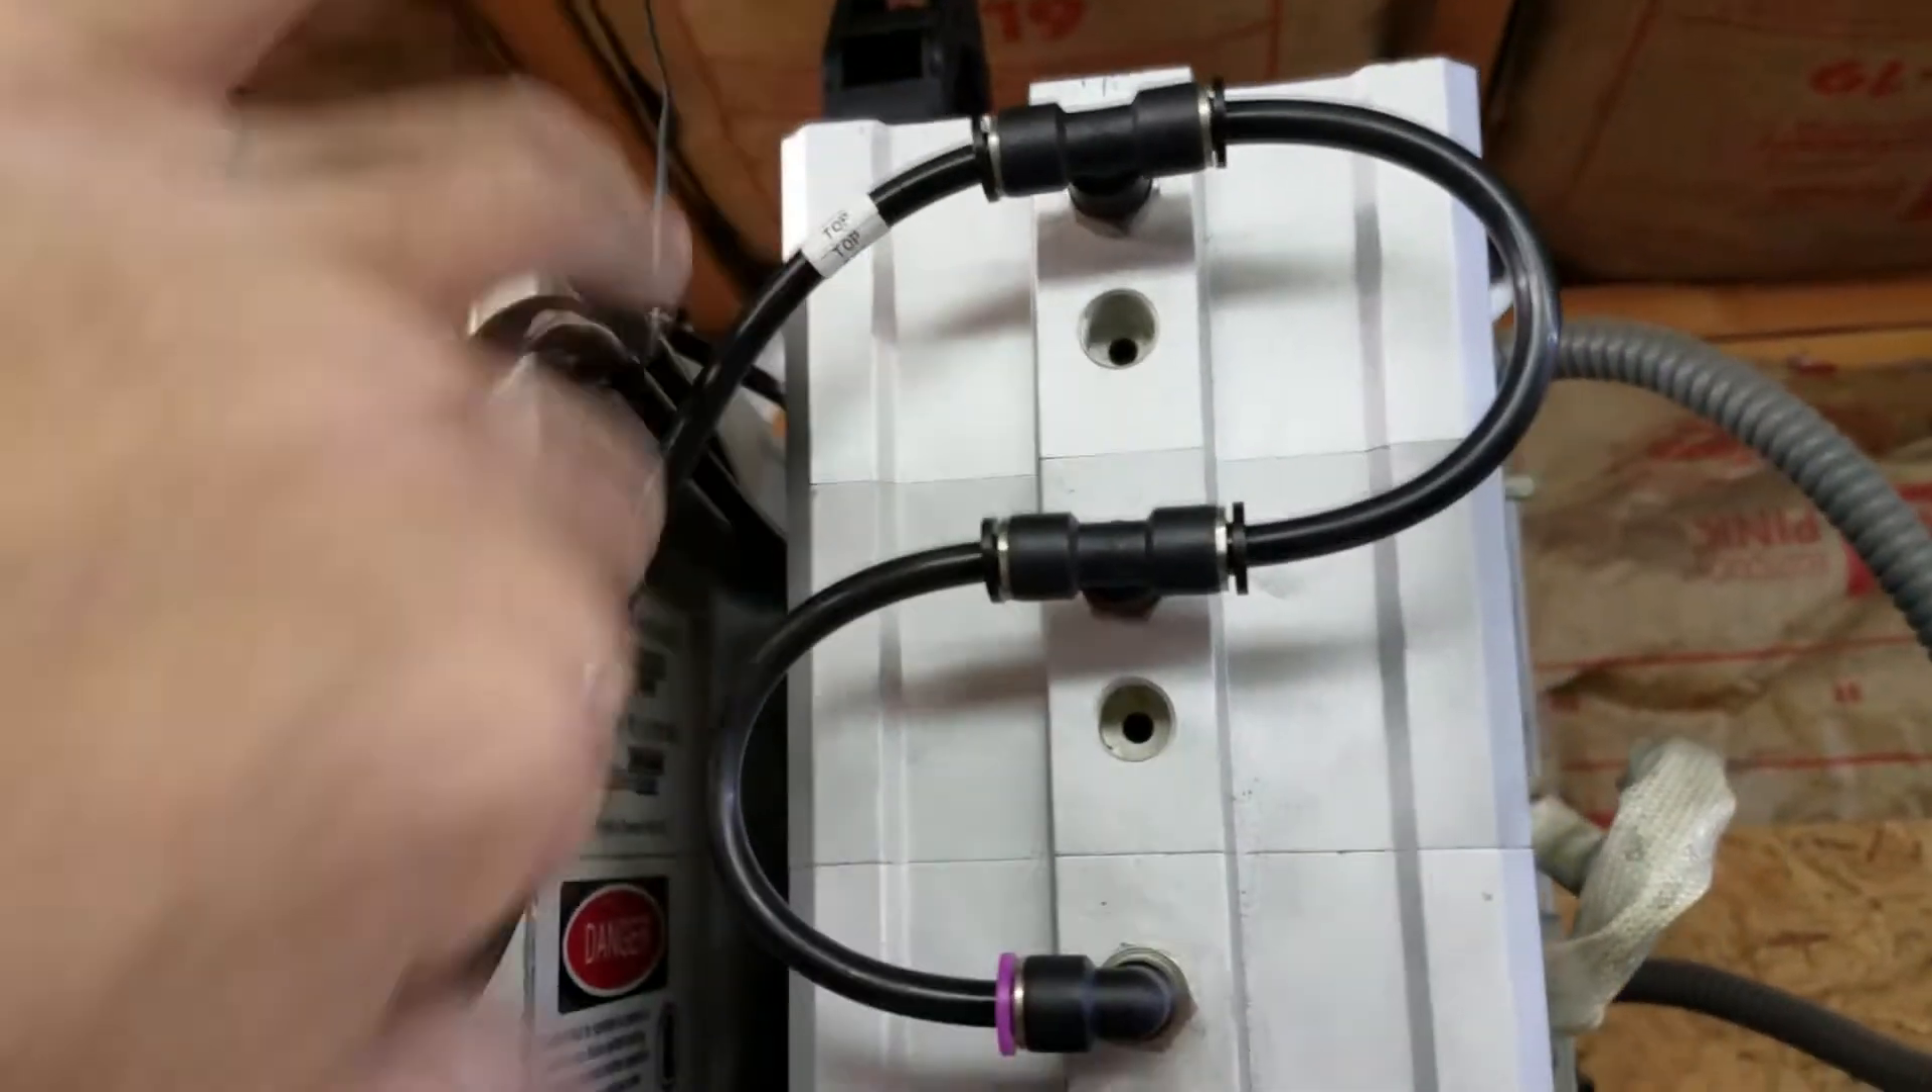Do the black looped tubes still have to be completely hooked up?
No.